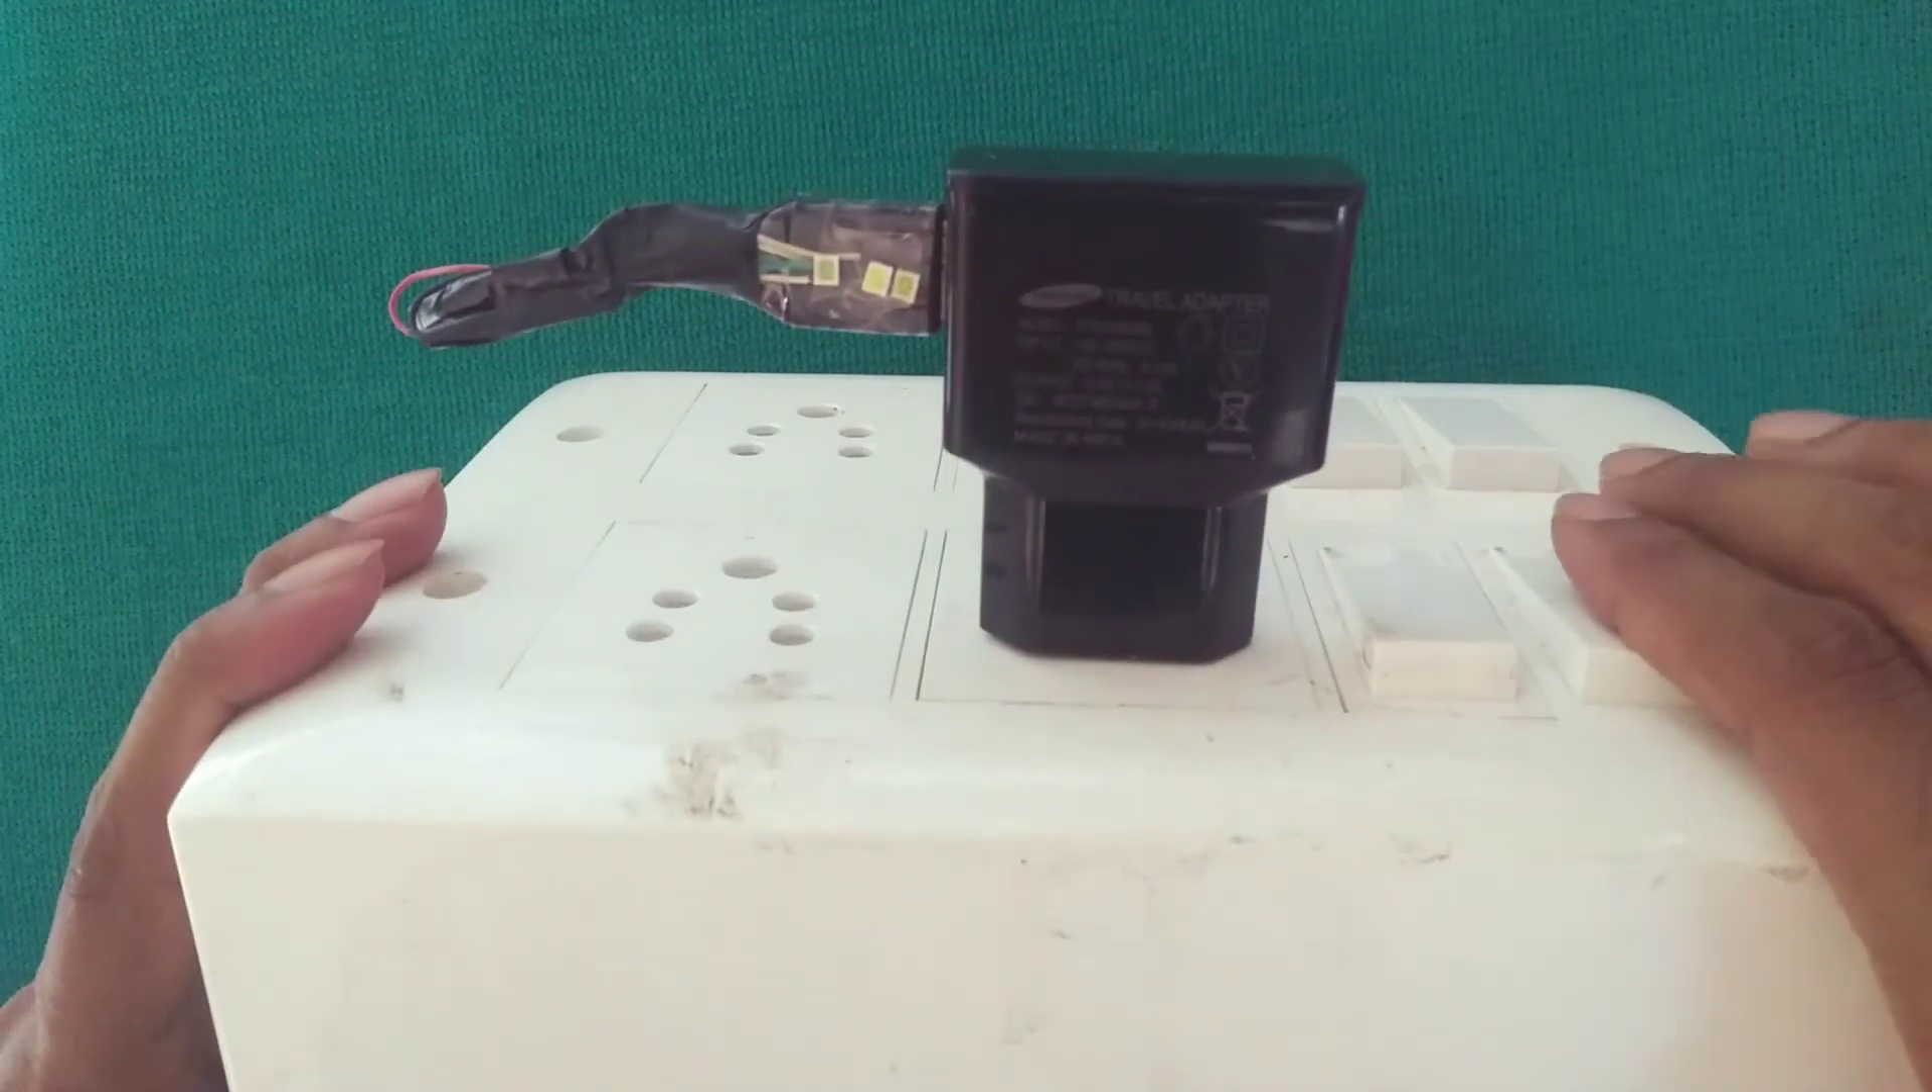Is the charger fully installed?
Yes.